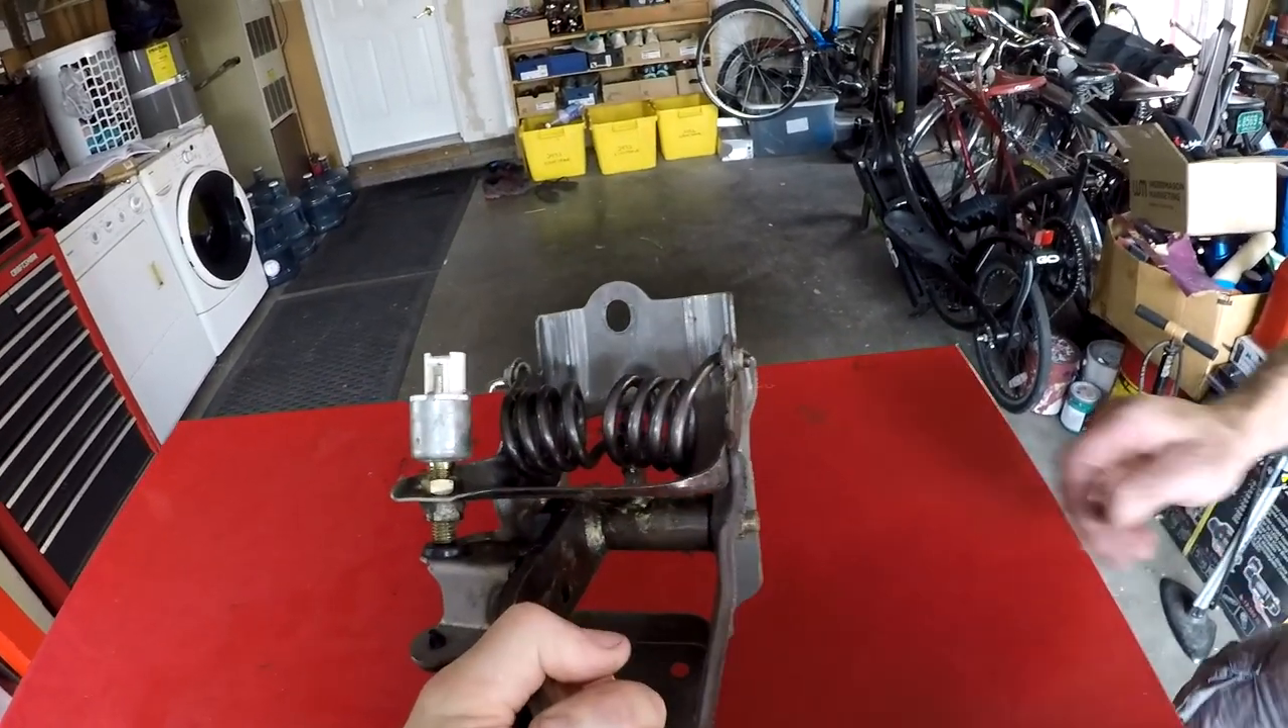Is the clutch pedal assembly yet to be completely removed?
No.